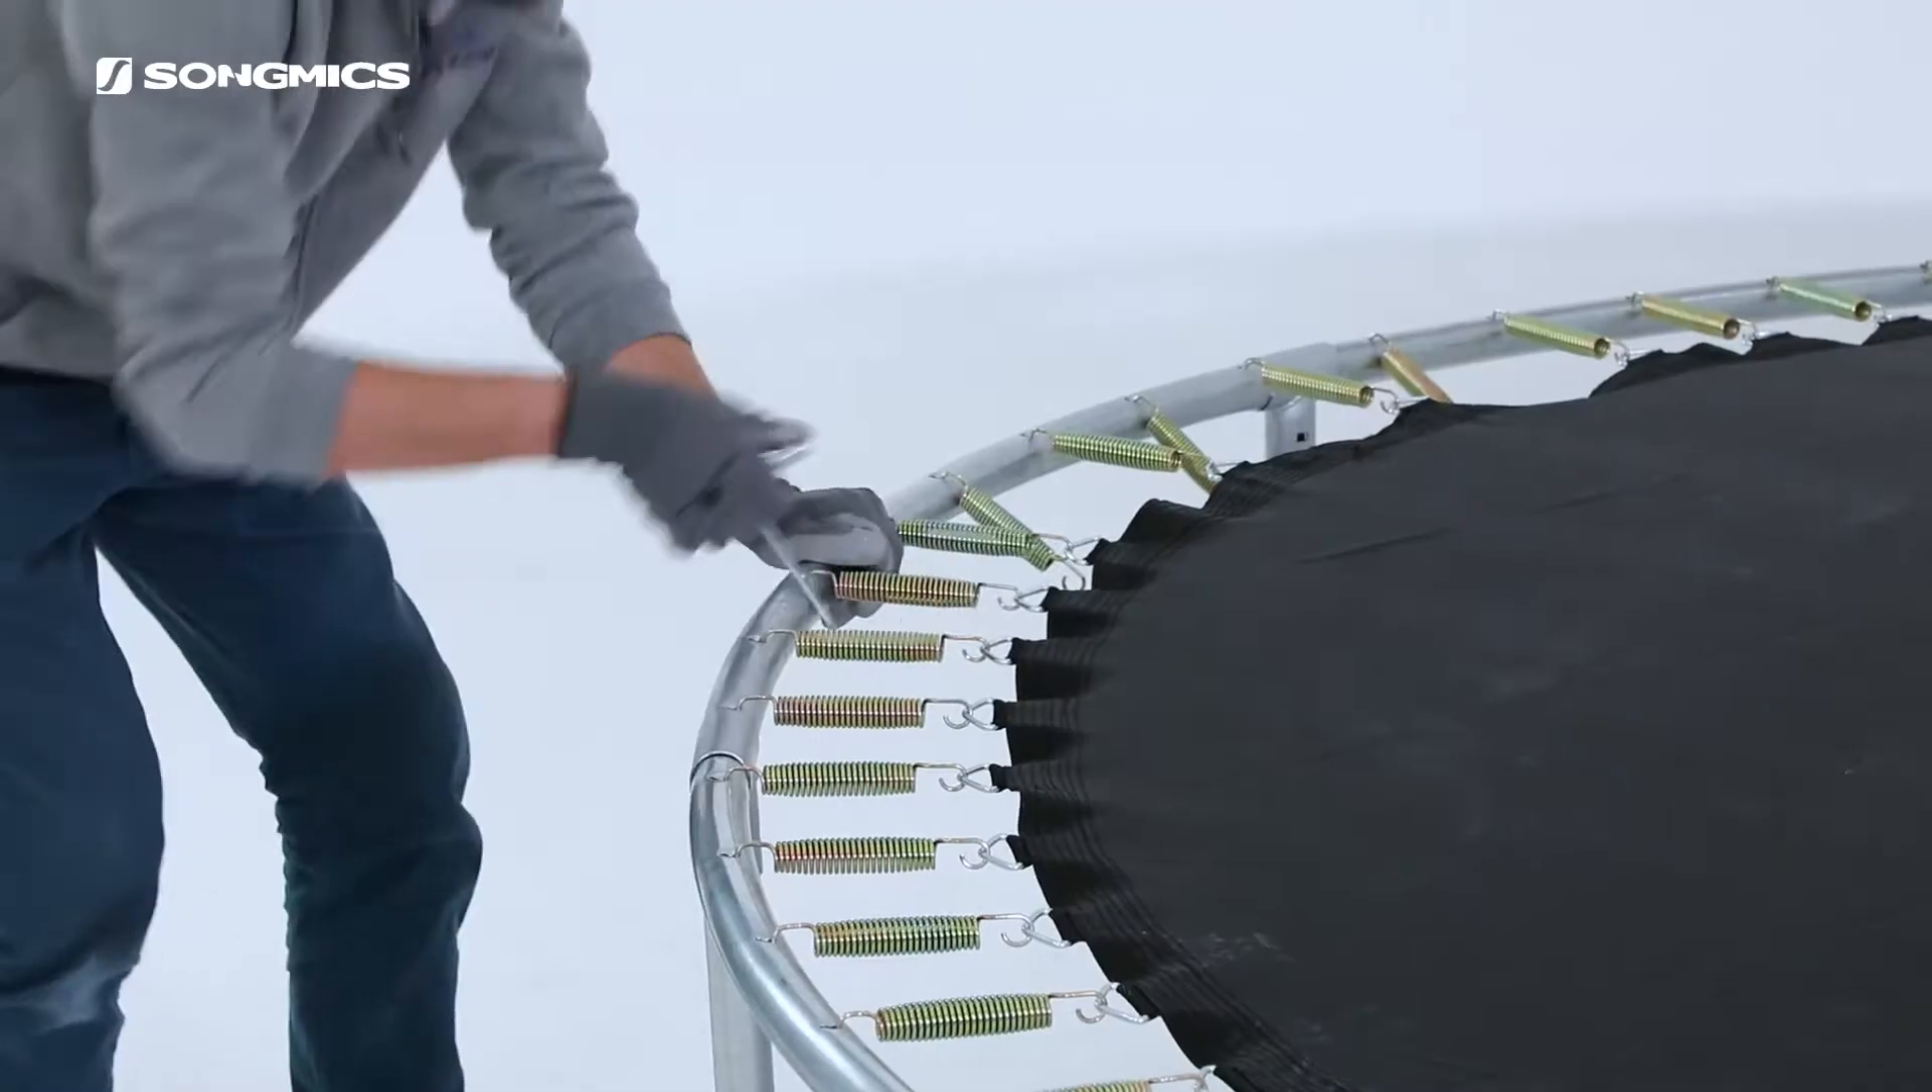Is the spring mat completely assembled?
No.